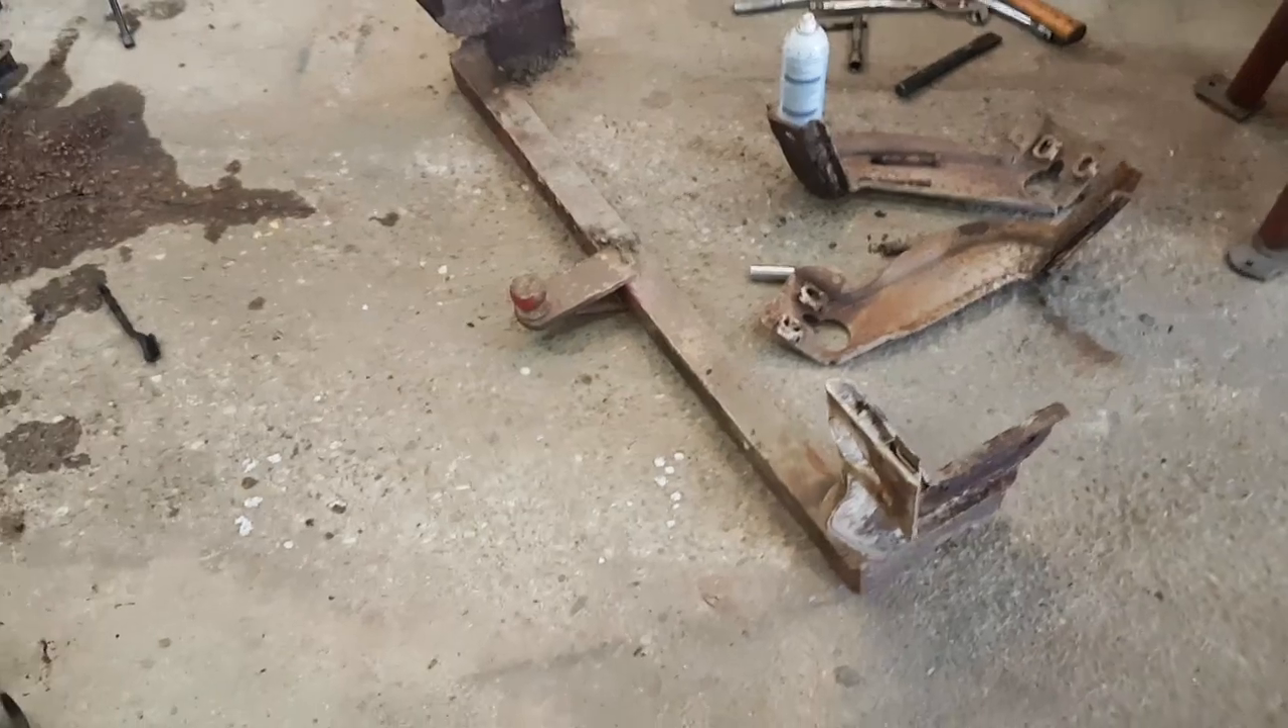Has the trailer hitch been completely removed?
Yes.